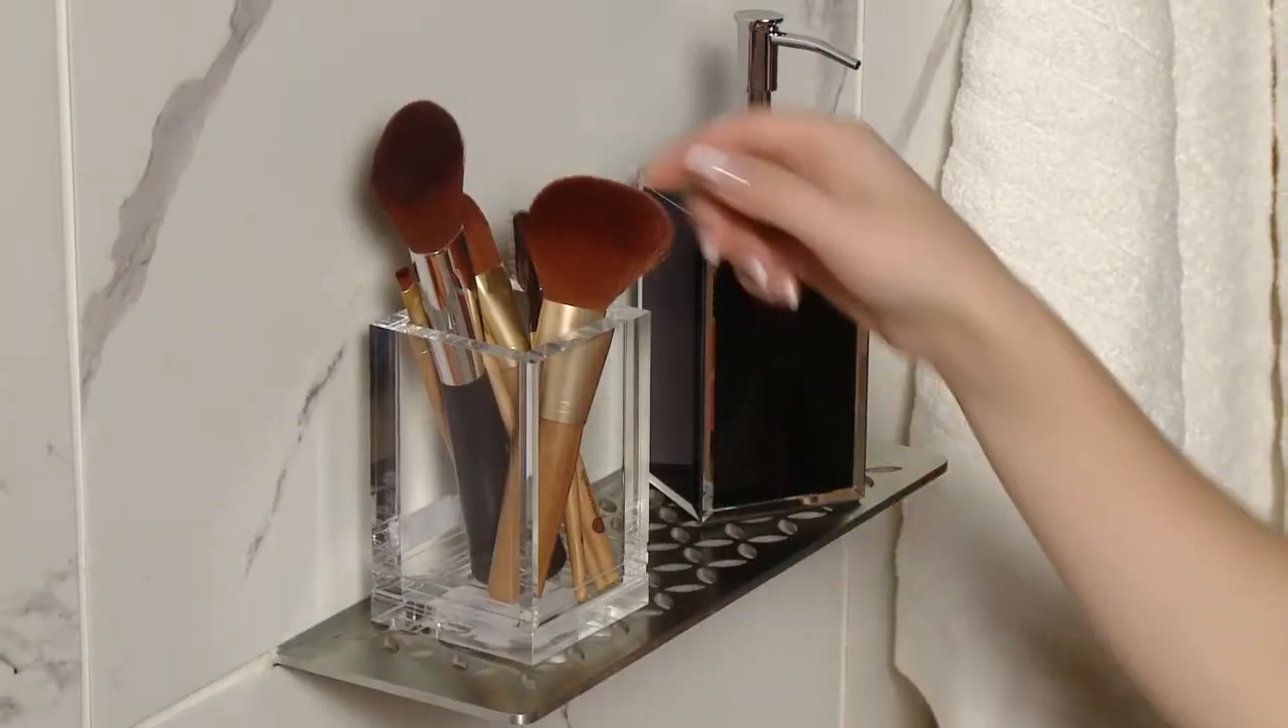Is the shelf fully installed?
Yes.